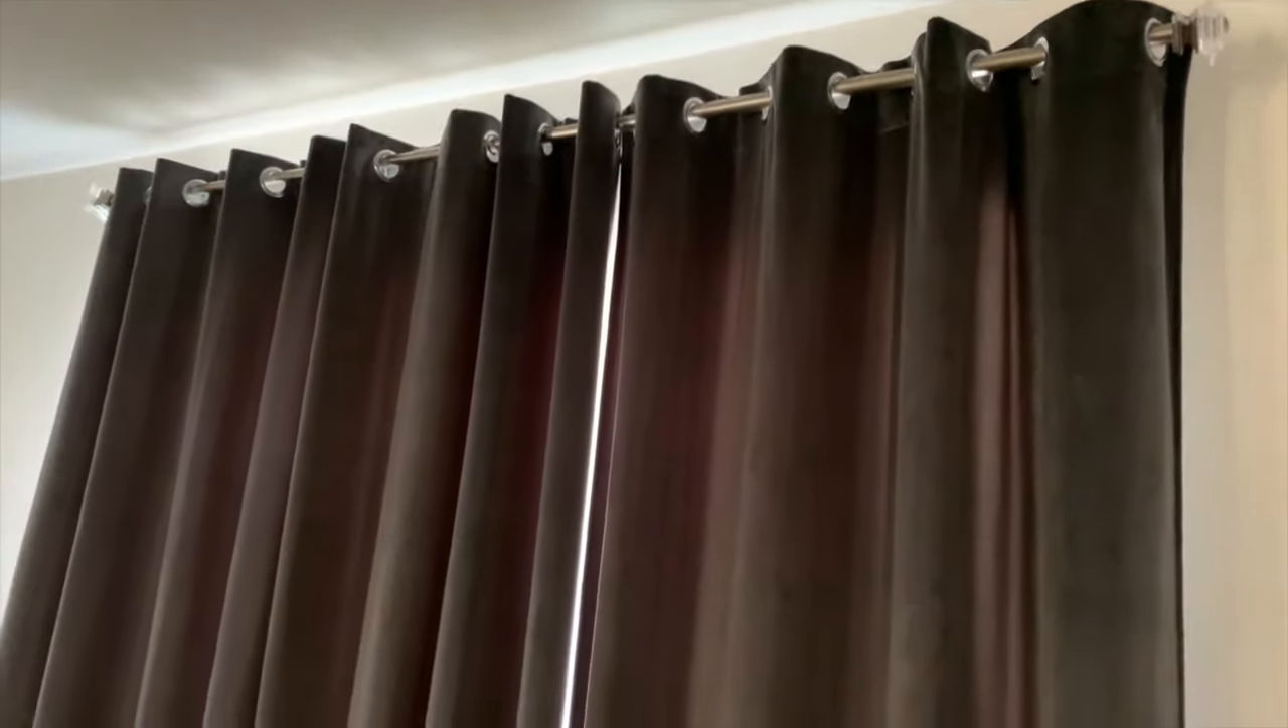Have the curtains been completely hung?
Yes.